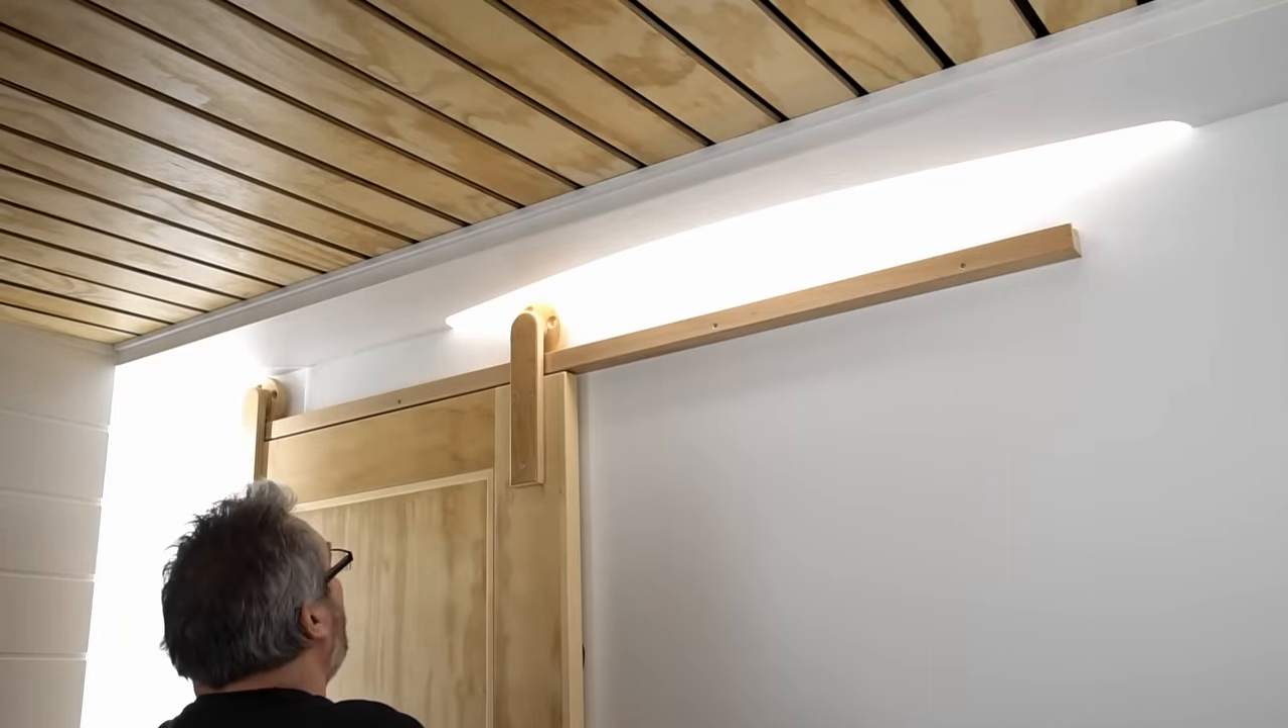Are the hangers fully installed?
Yes.